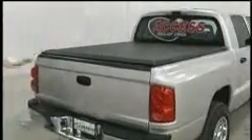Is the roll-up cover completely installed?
Yes.